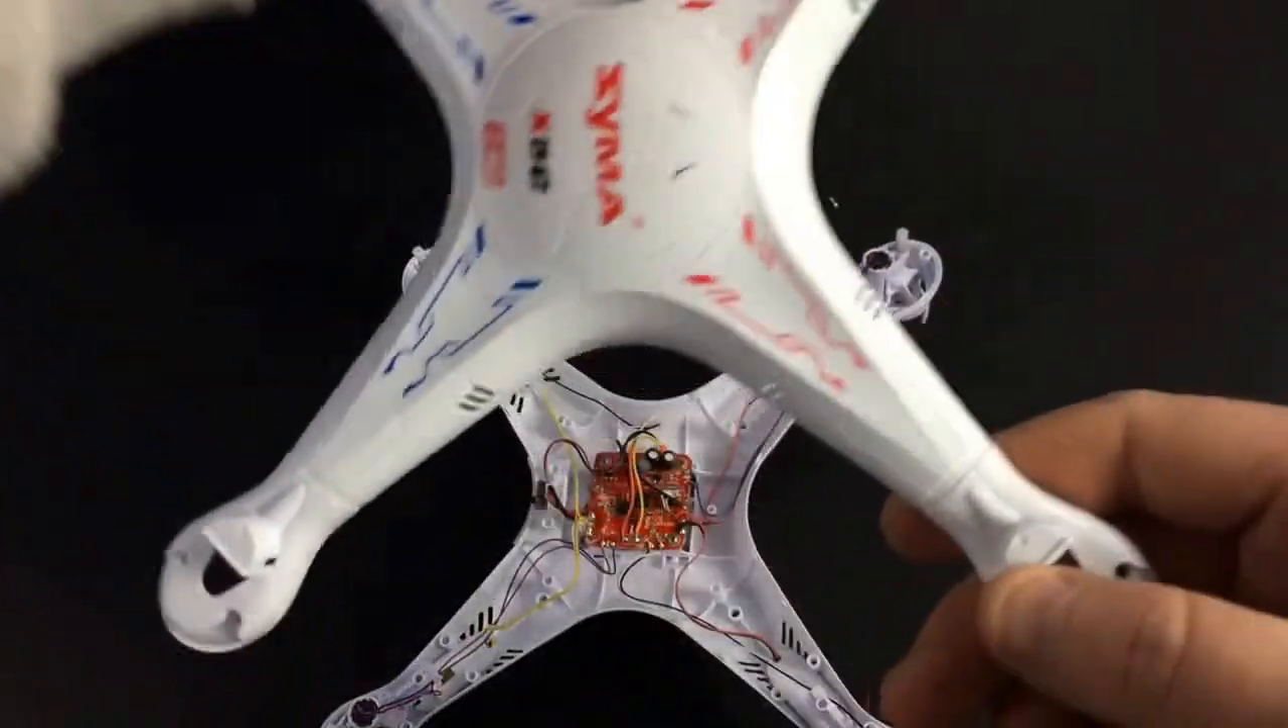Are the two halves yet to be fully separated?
No.